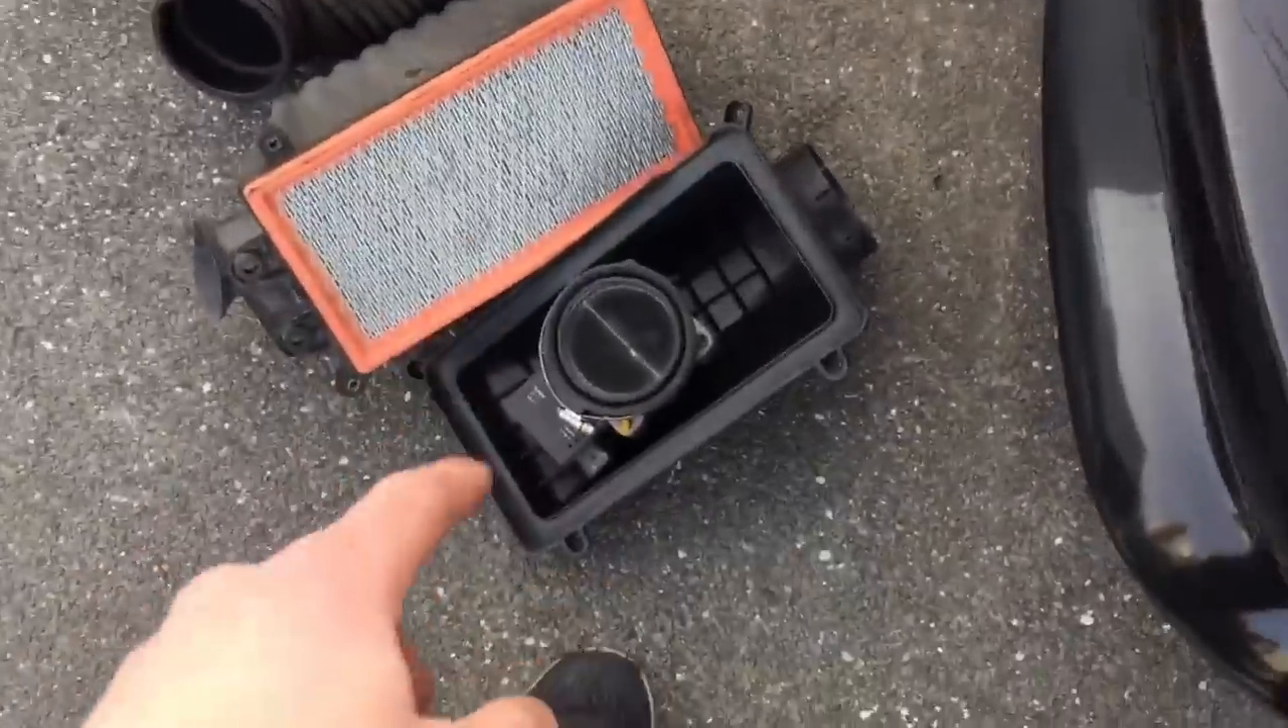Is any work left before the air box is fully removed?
No.